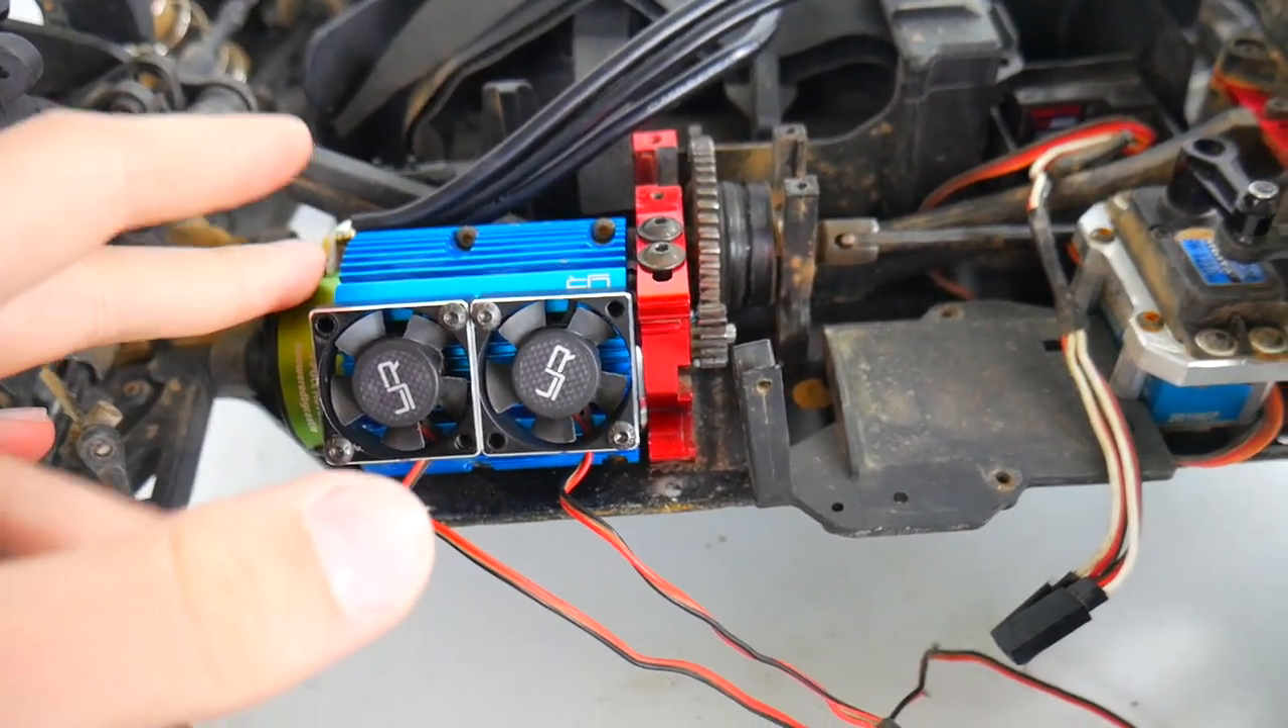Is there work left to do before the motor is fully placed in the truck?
No.